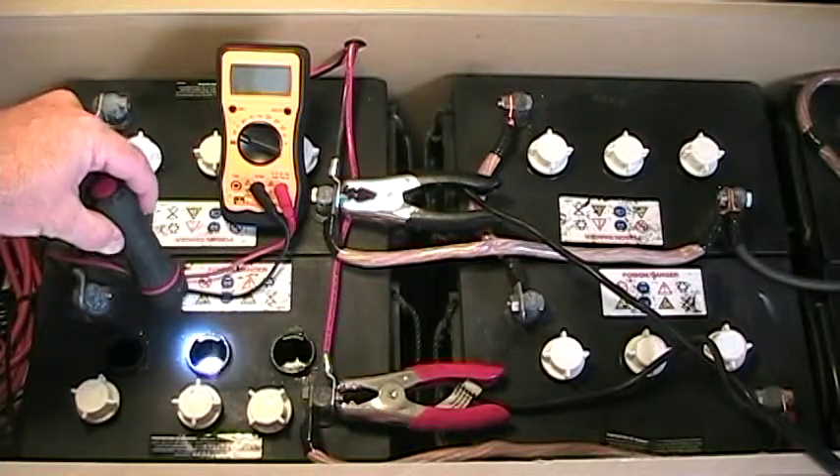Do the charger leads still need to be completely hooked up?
No.